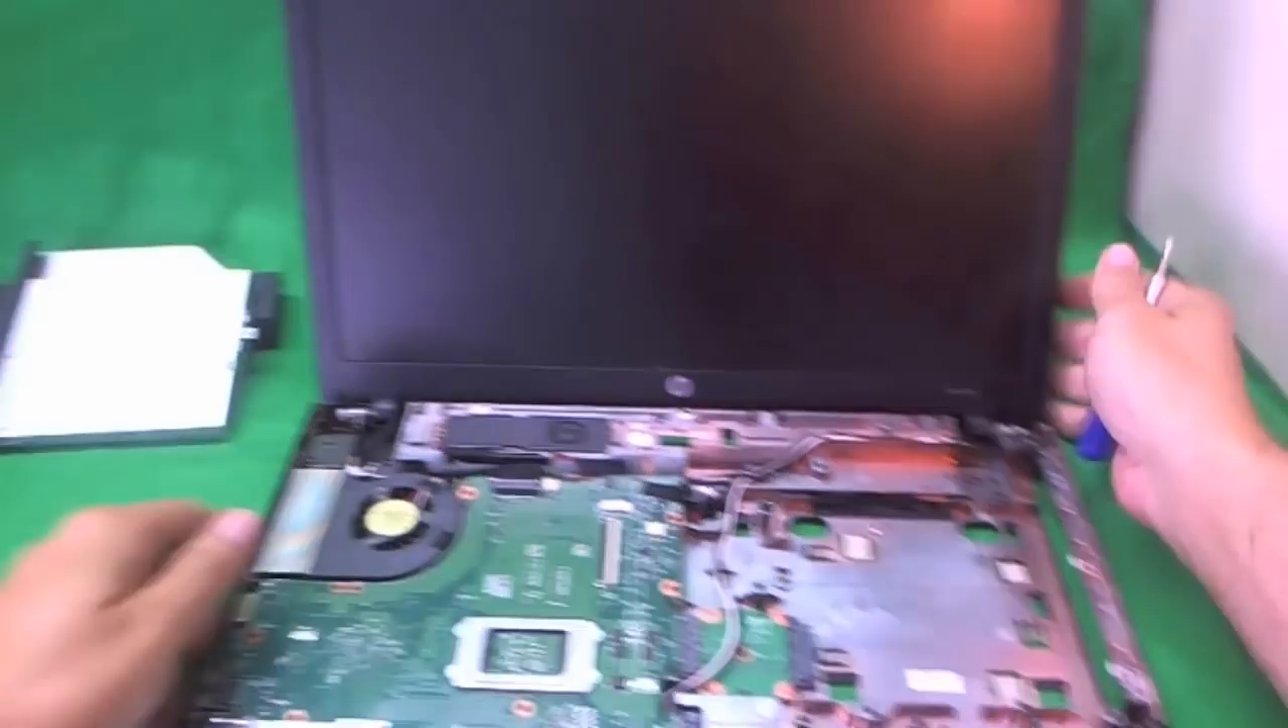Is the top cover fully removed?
Yes.